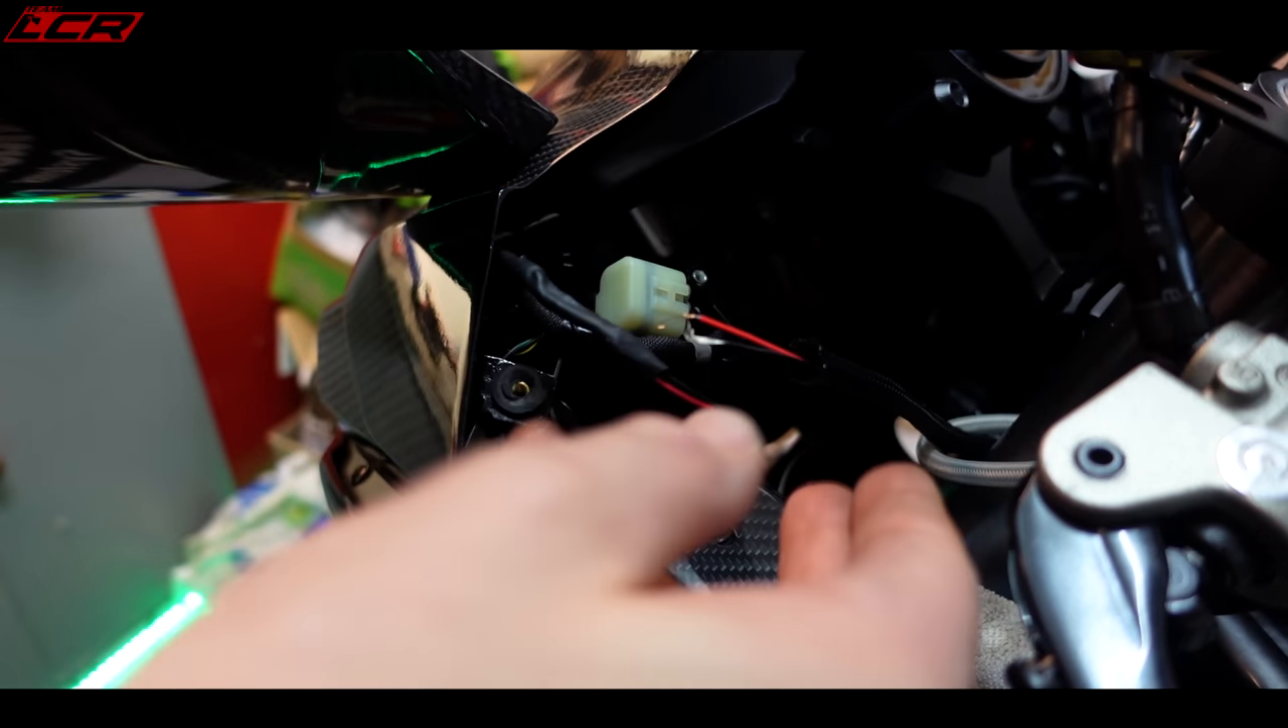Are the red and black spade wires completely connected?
No.